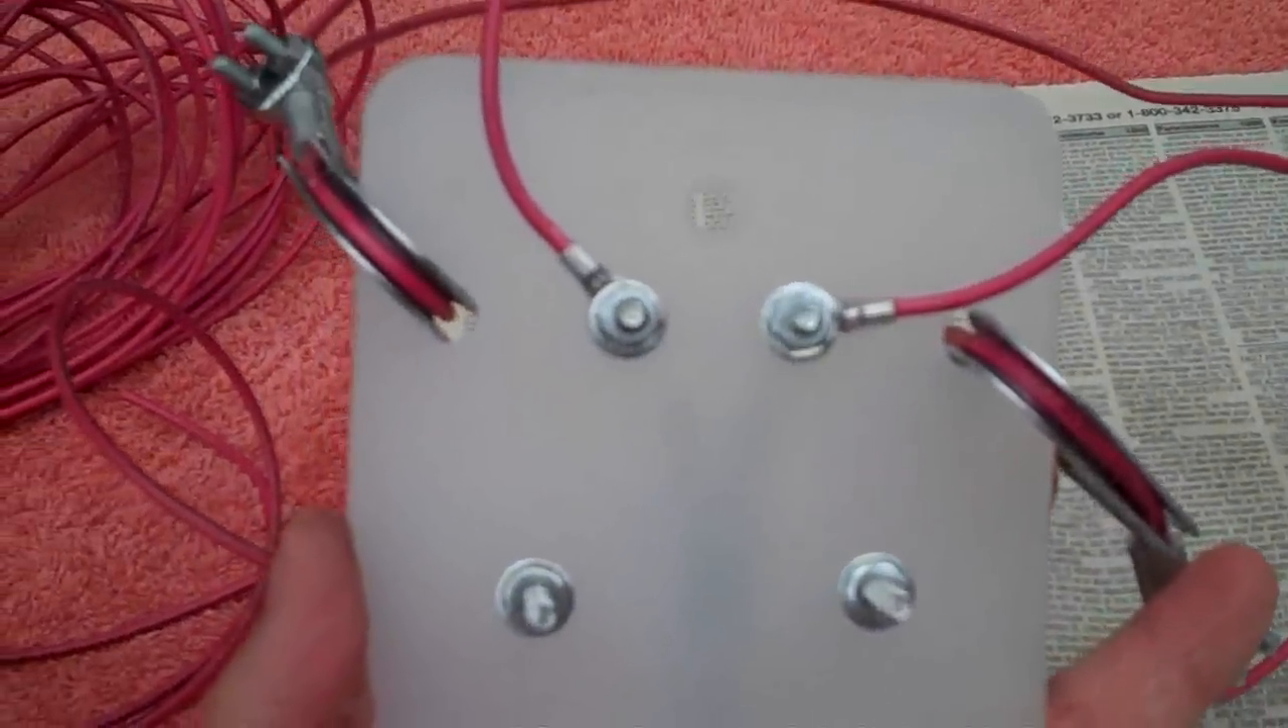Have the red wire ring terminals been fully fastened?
Yes.